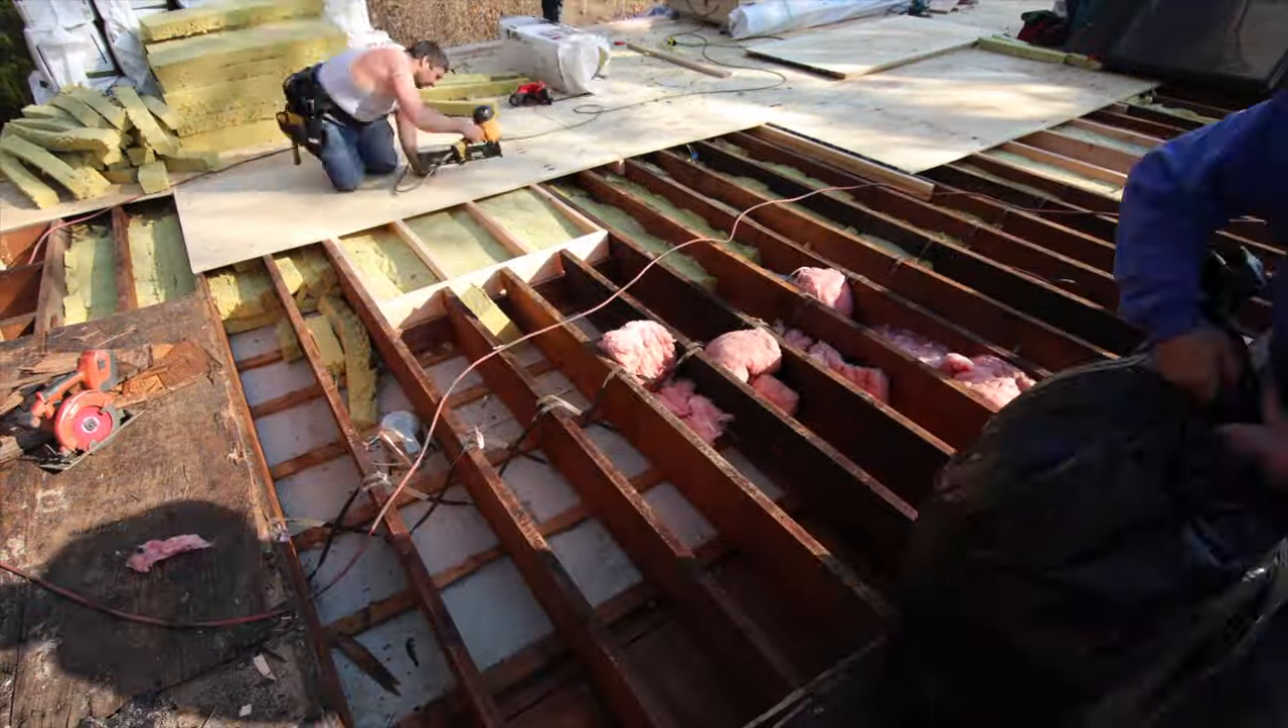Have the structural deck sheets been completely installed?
No.